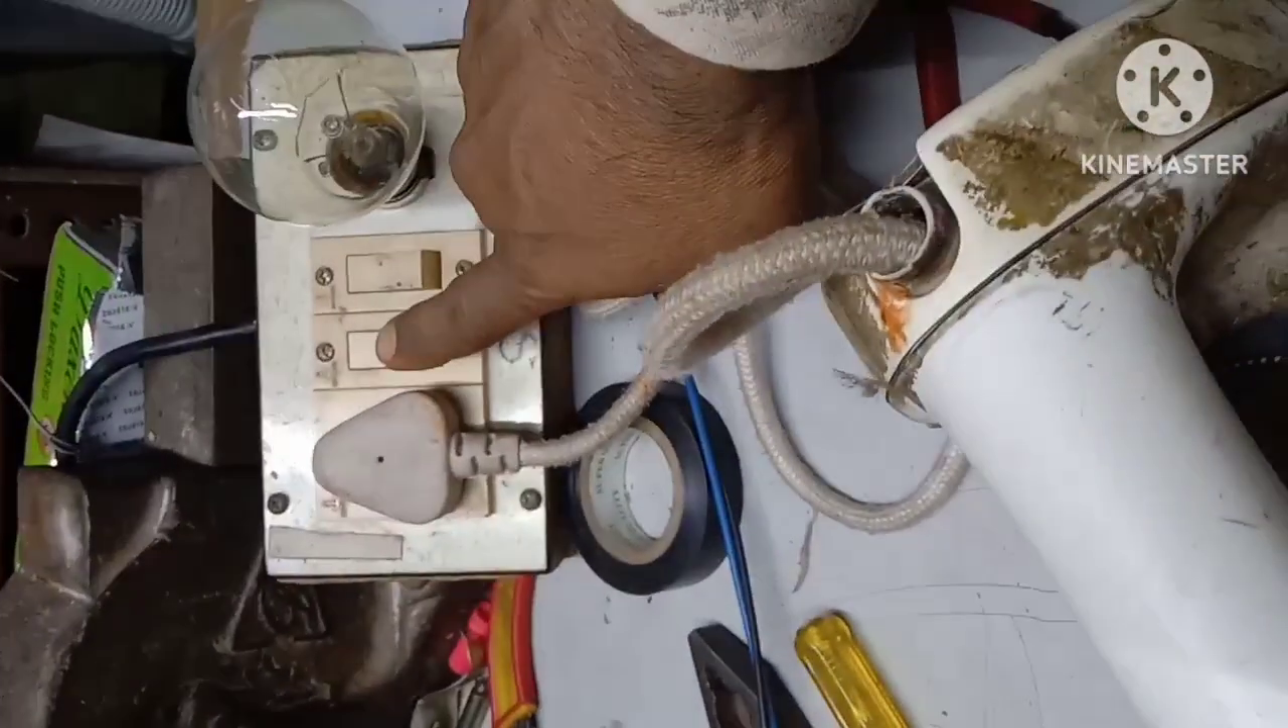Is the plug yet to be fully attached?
No.